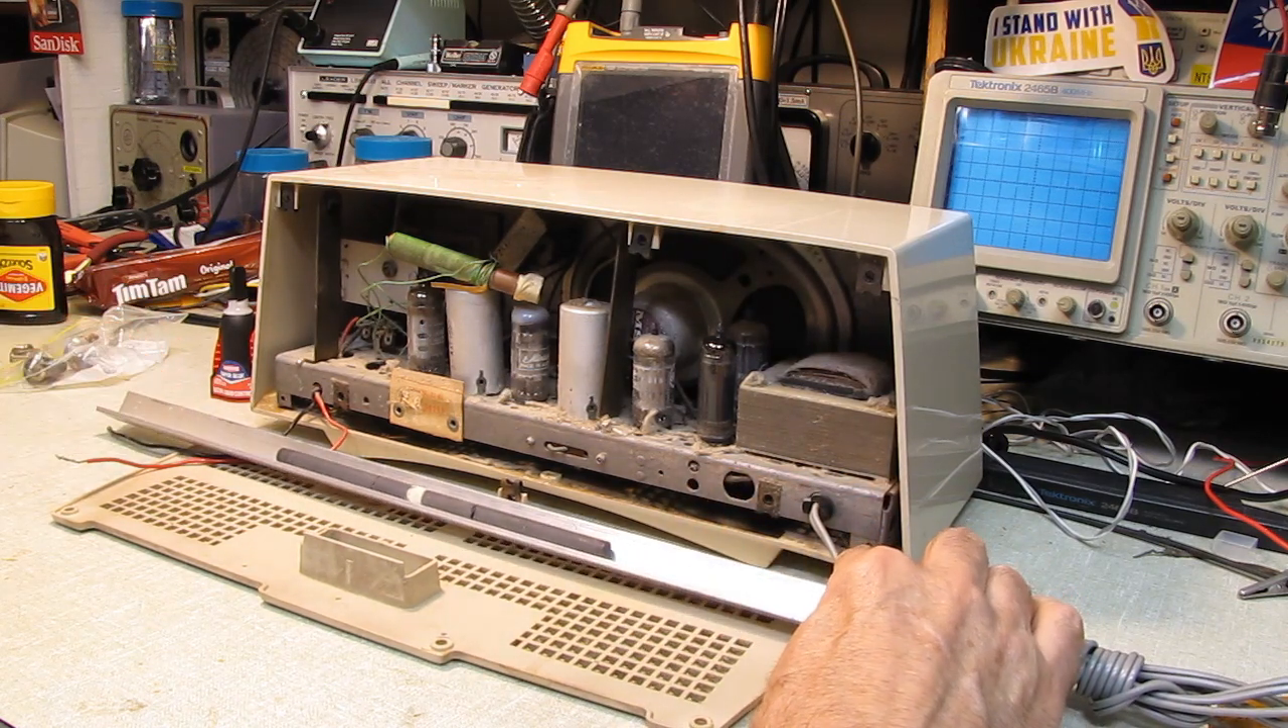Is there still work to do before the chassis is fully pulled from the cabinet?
Yes.